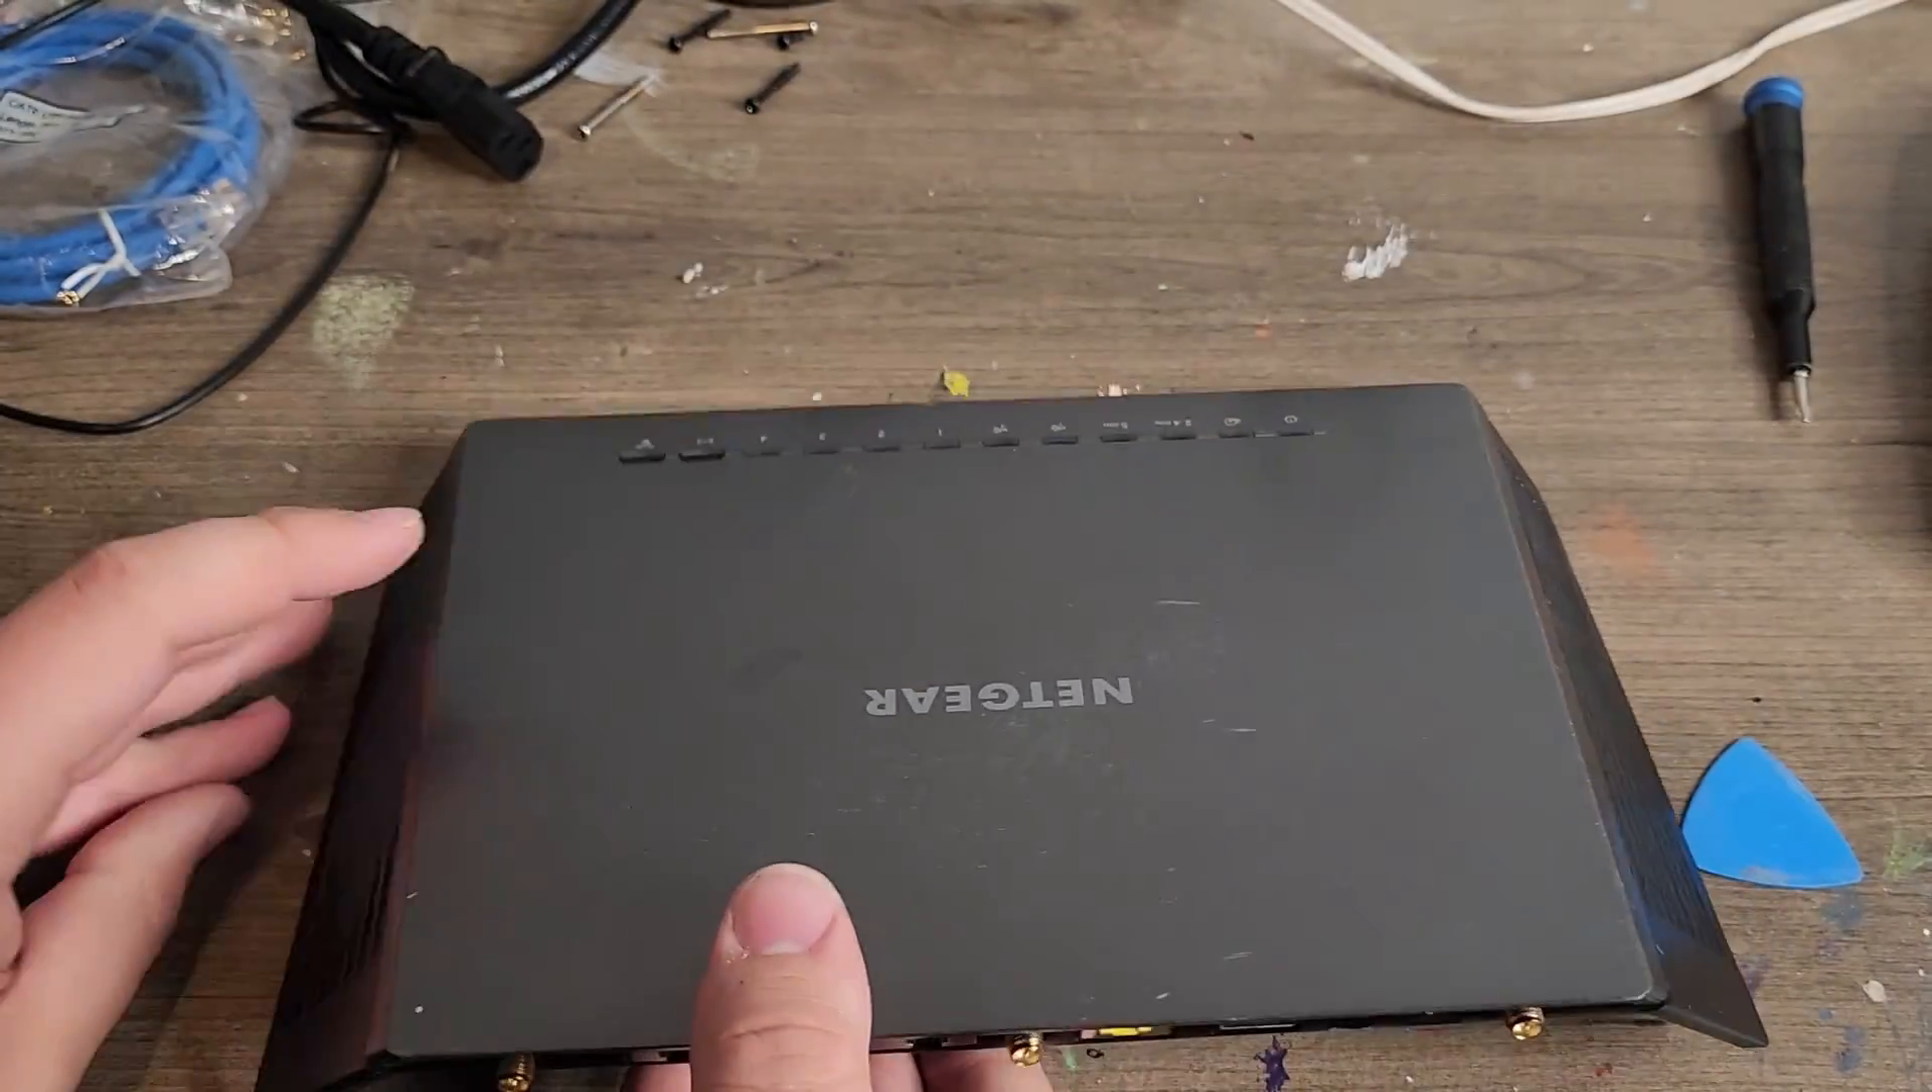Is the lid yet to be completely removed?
Yes.